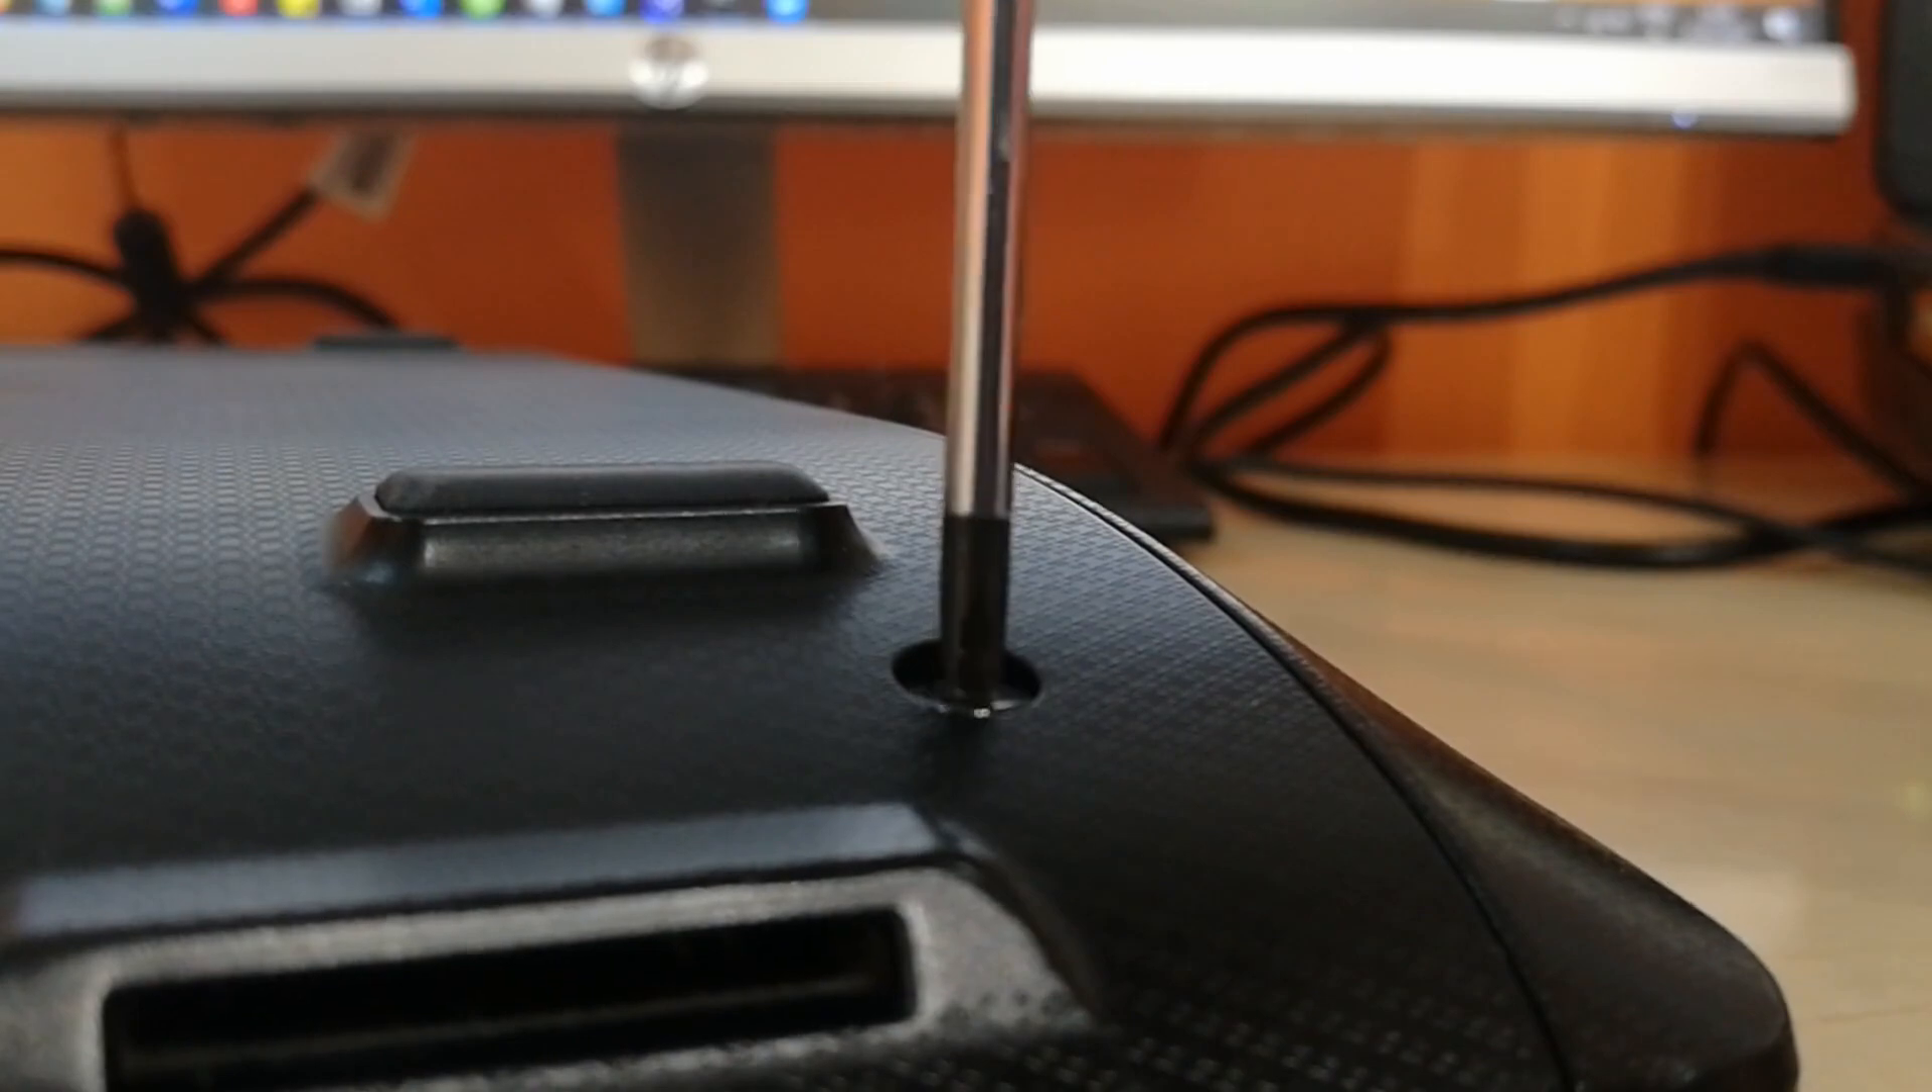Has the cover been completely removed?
No.